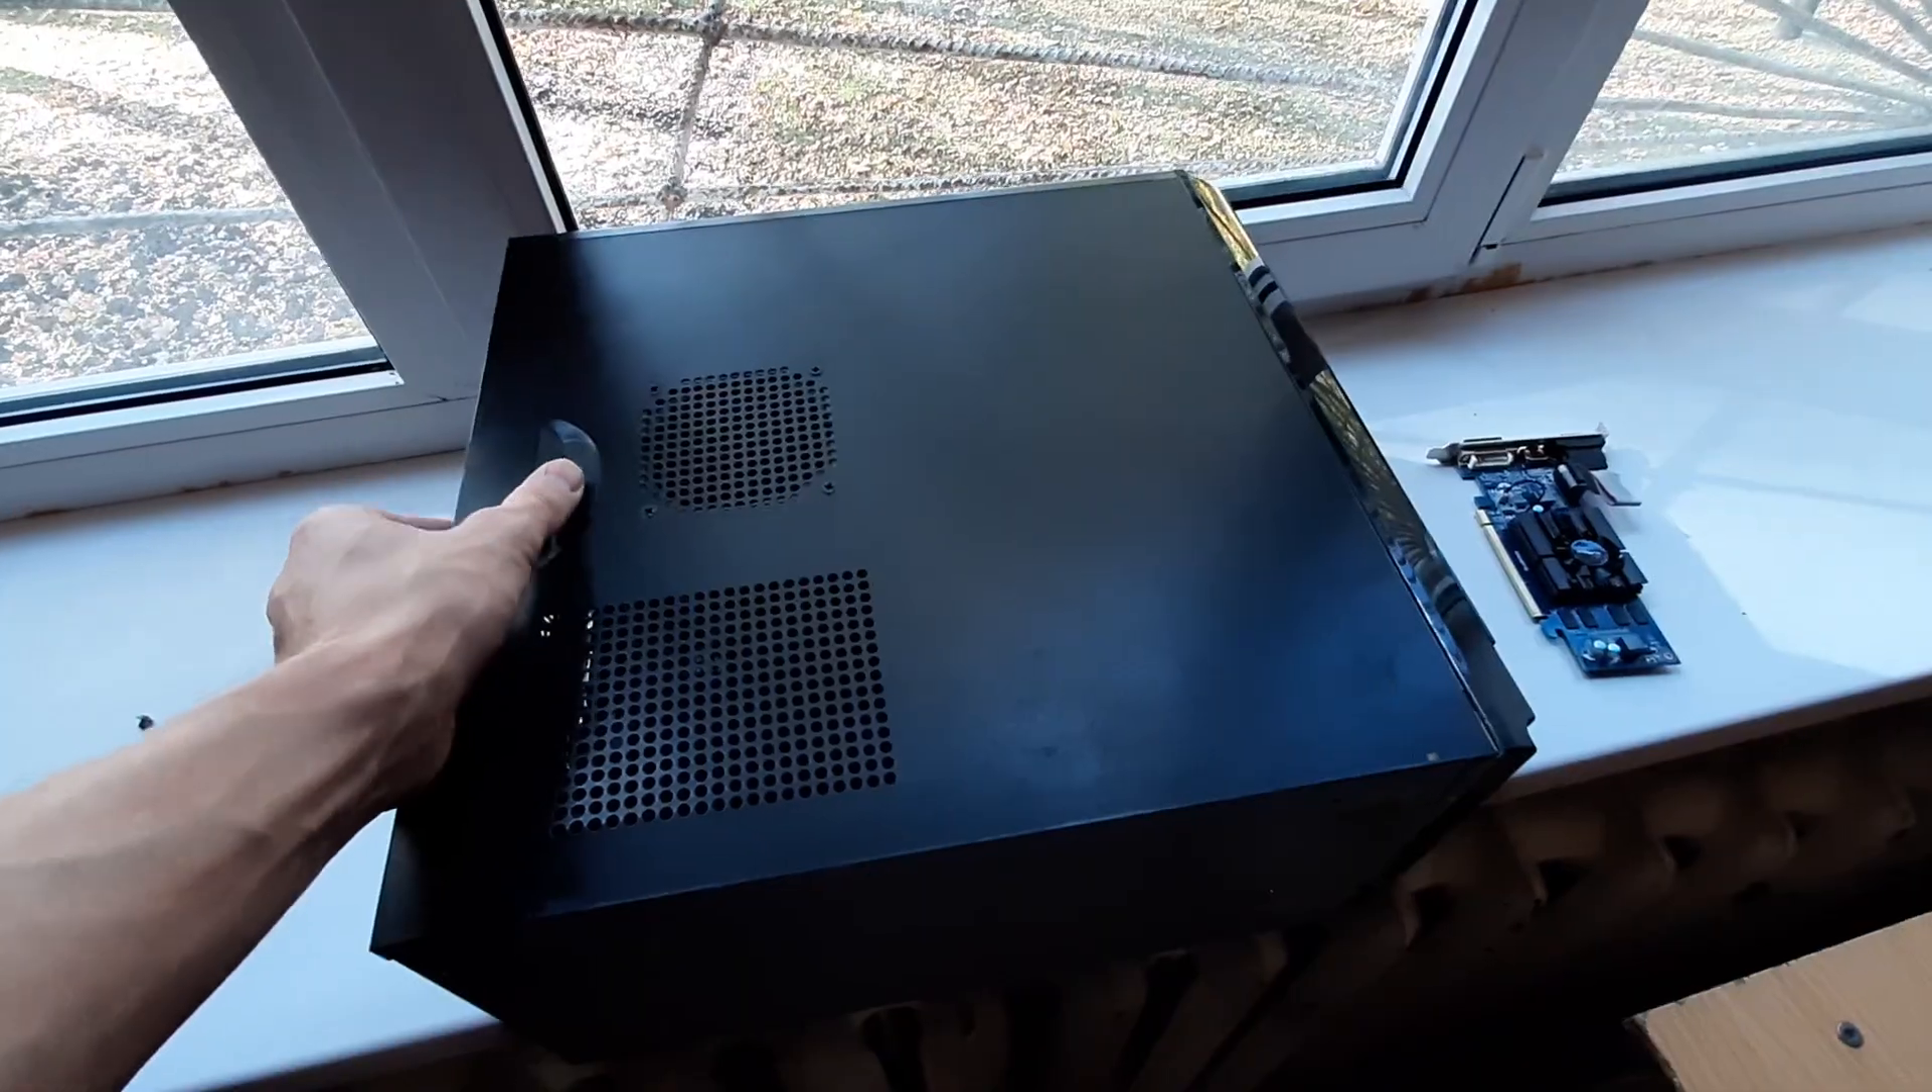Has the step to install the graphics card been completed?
No.